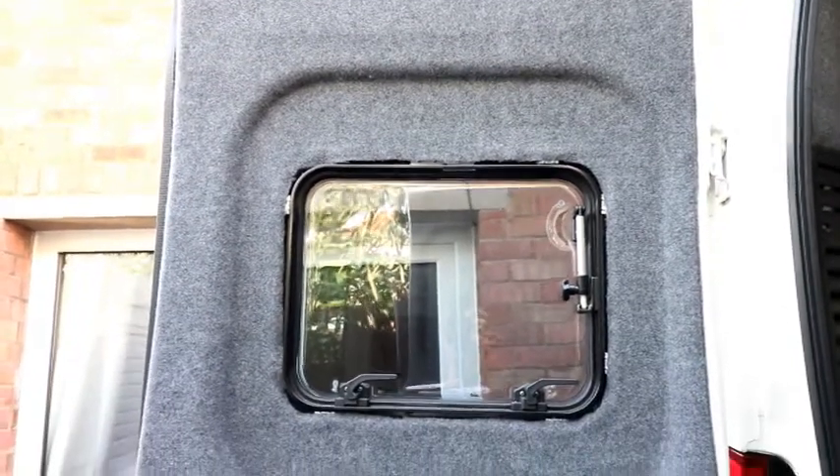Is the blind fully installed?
No.